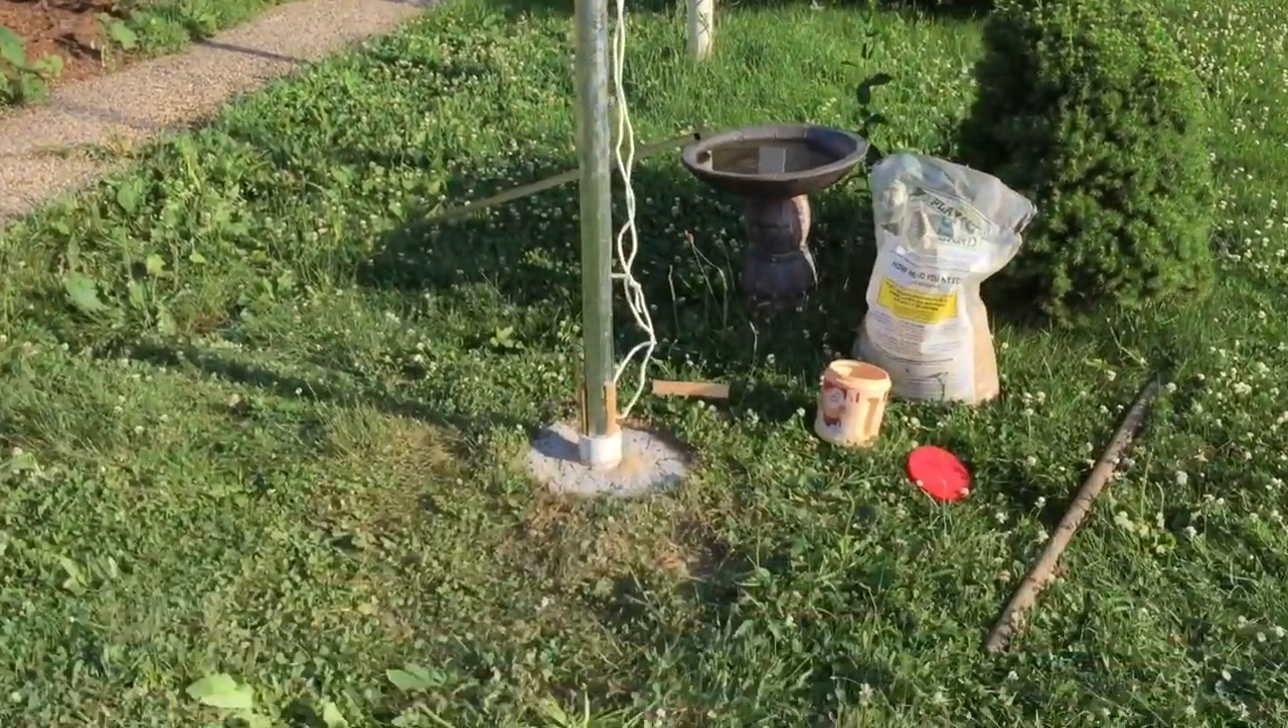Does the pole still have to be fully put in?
No.